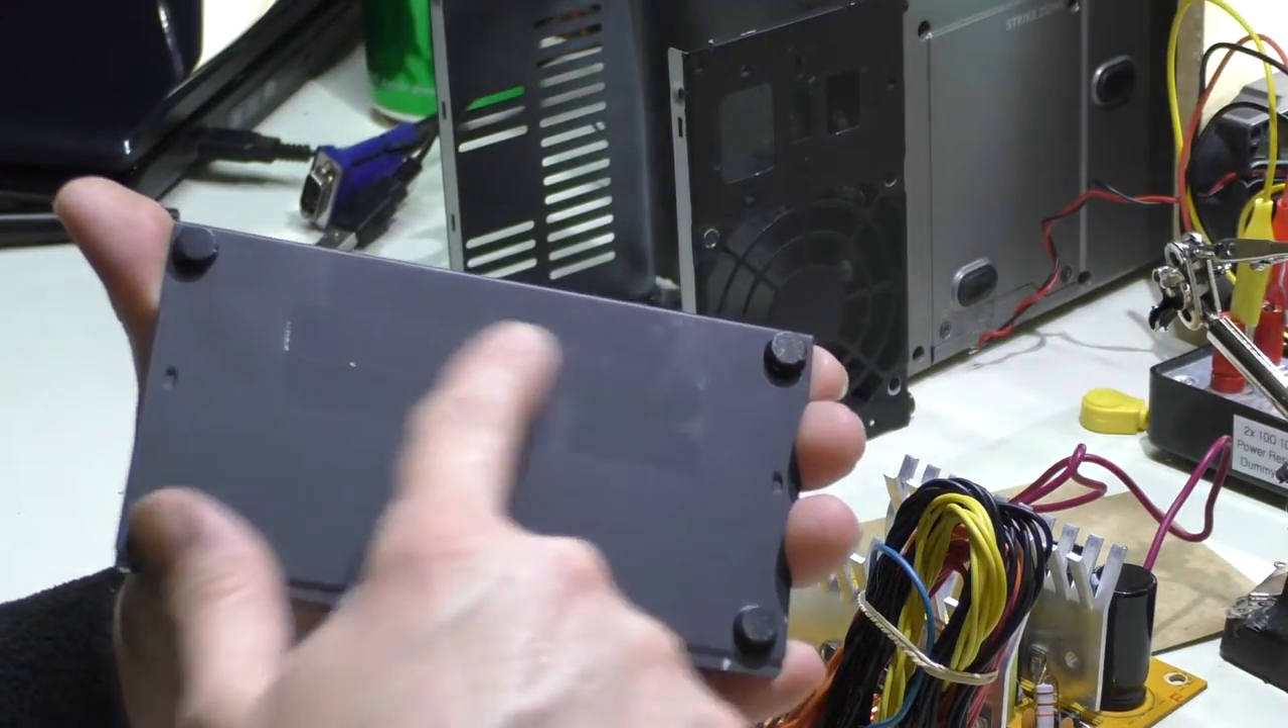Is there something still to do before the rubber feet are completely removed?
Yes.